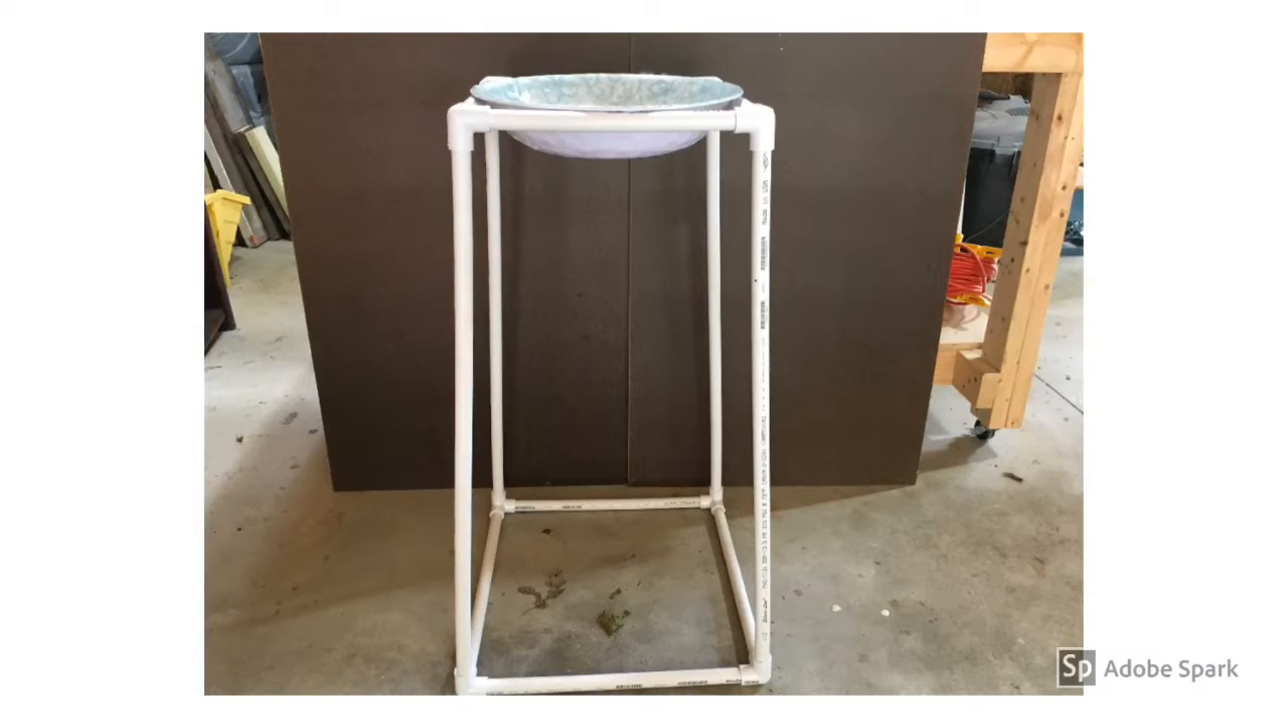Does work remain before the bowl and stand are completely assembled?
No.